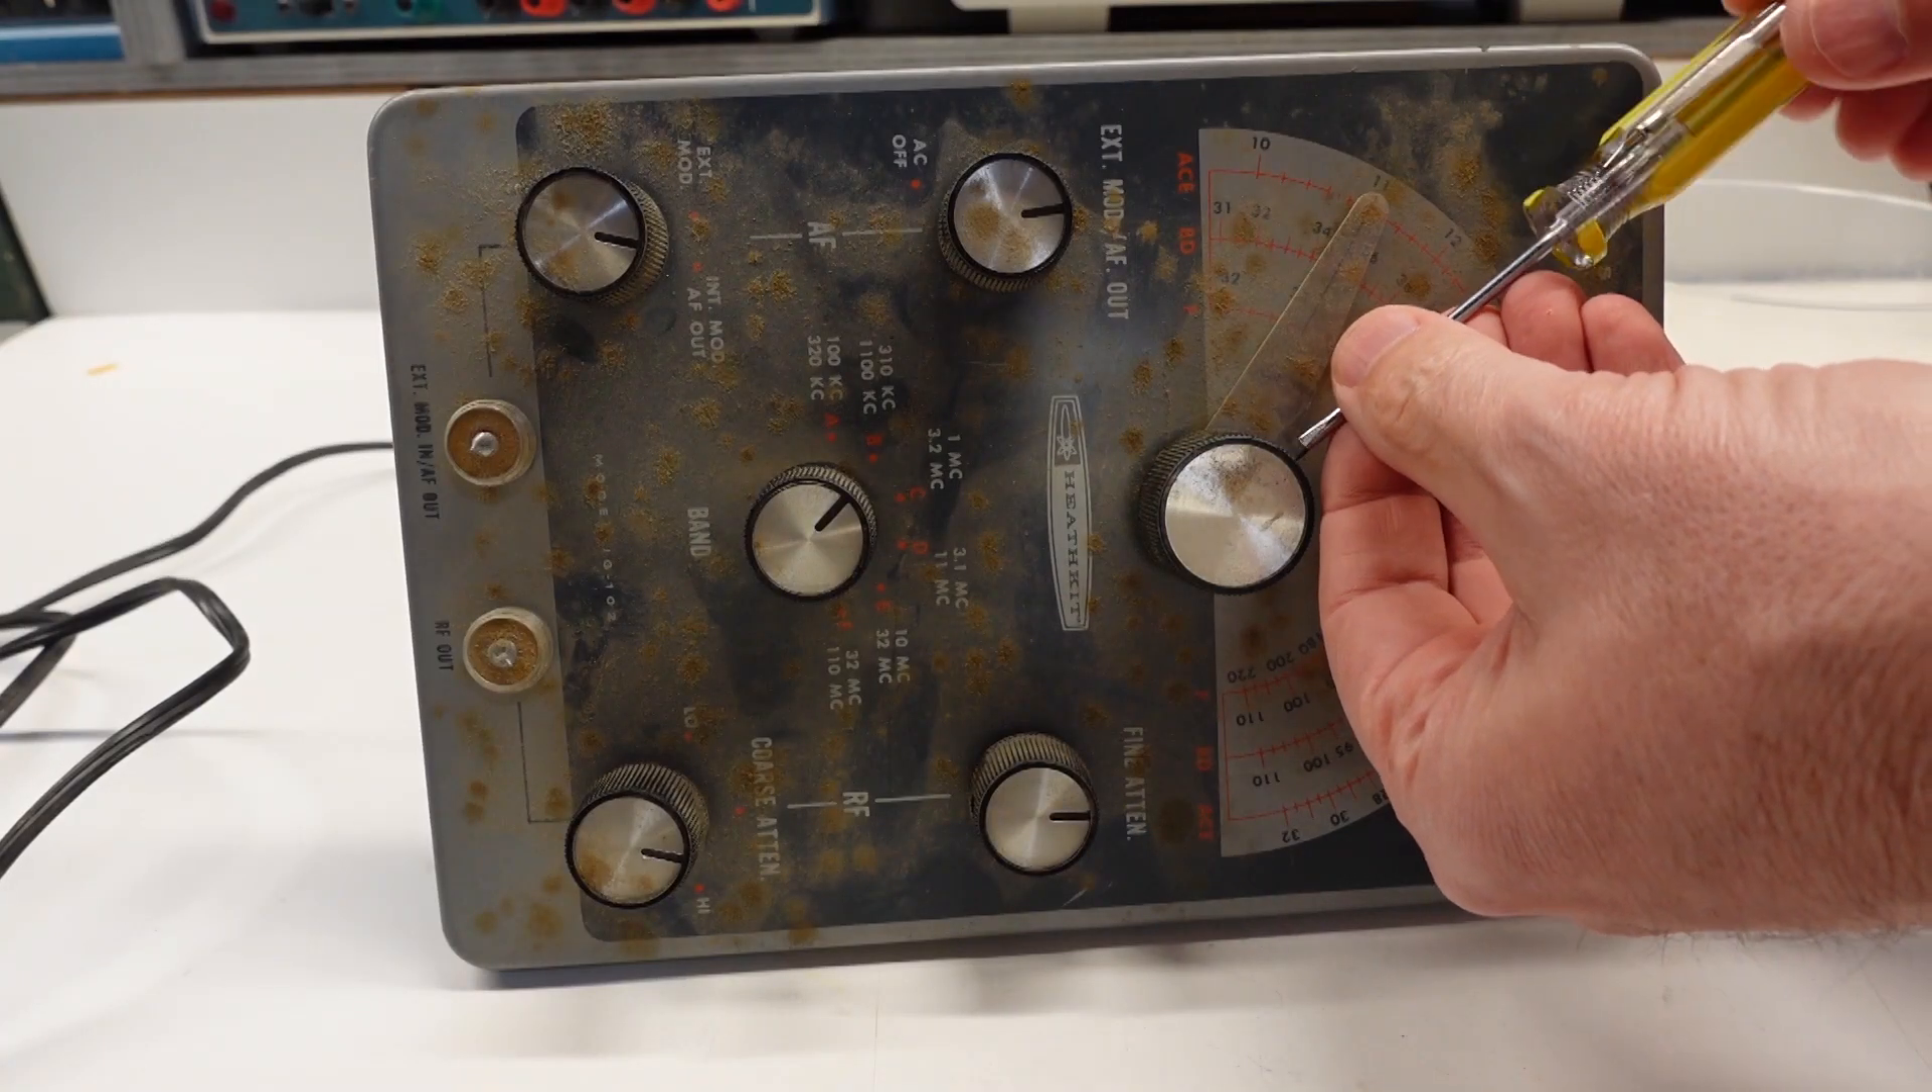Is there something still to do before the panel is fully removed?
Yes.